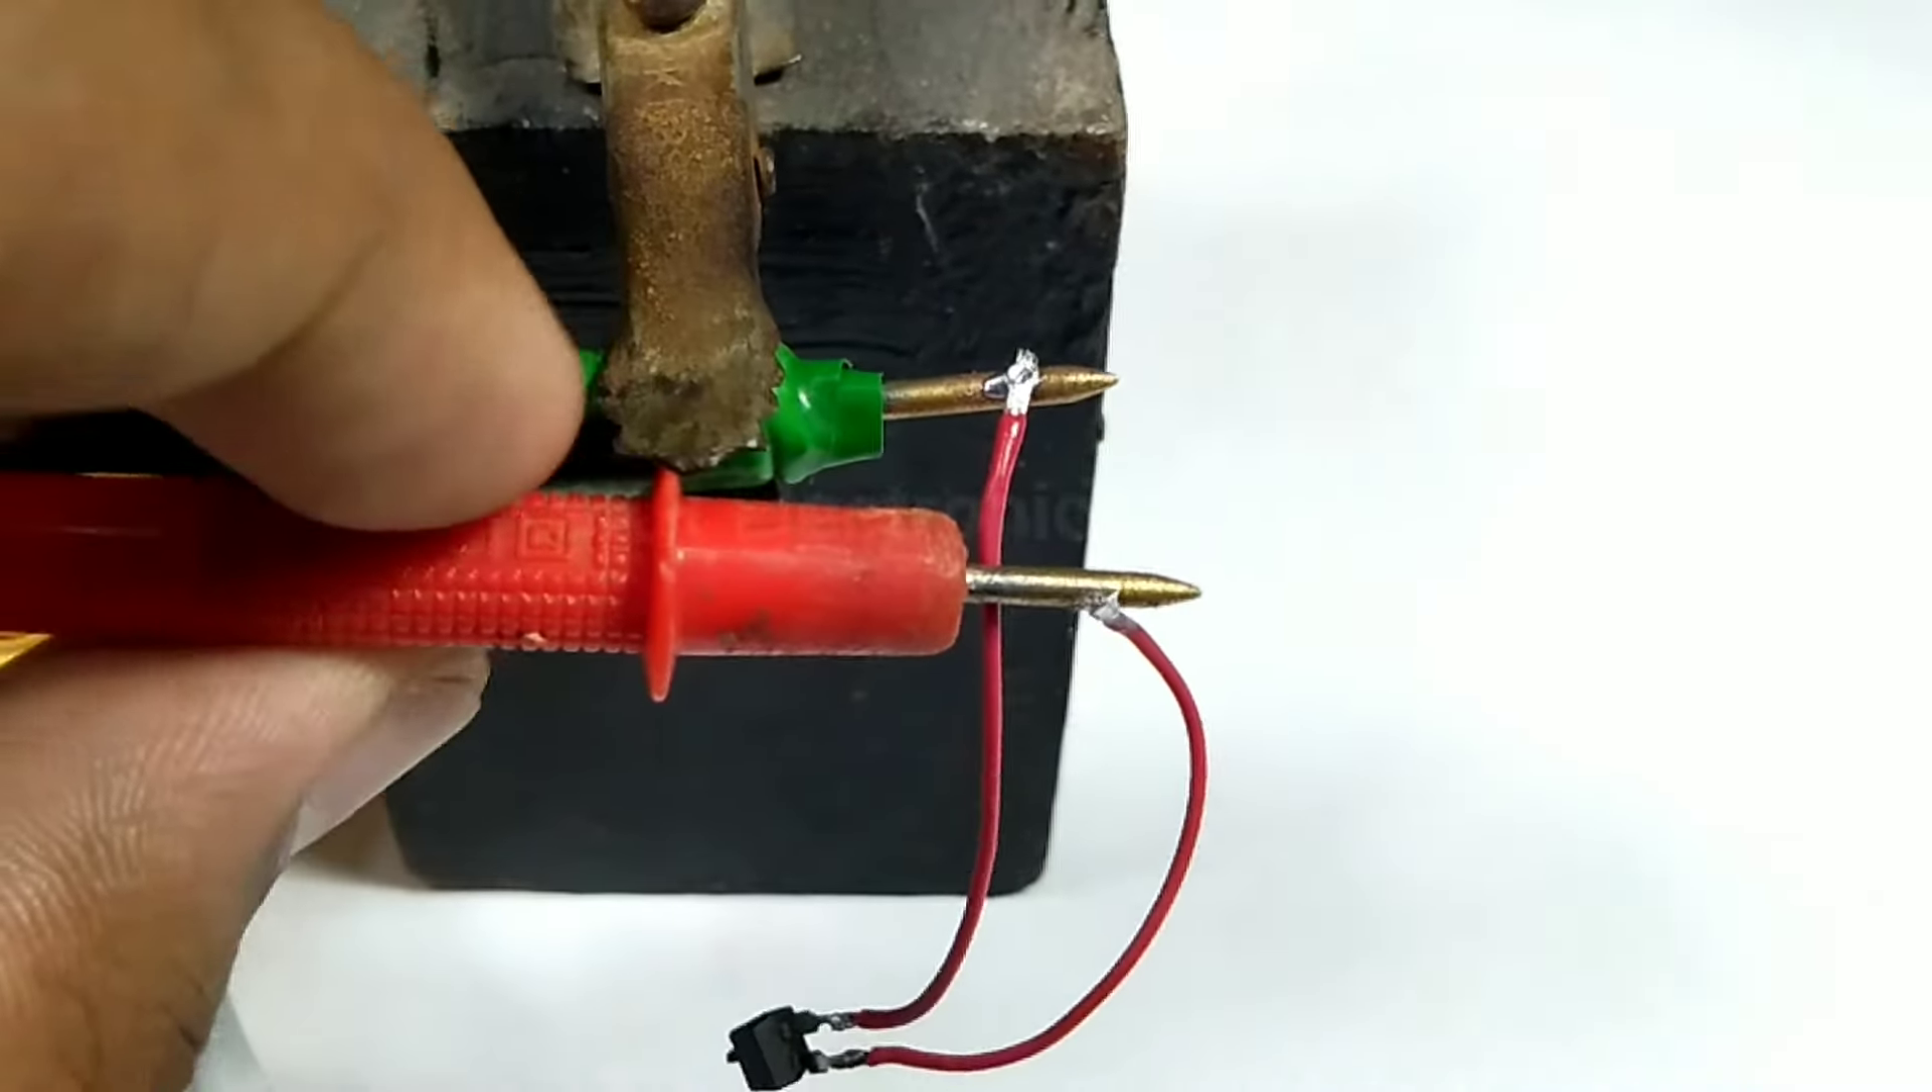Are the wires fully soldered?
Yes.